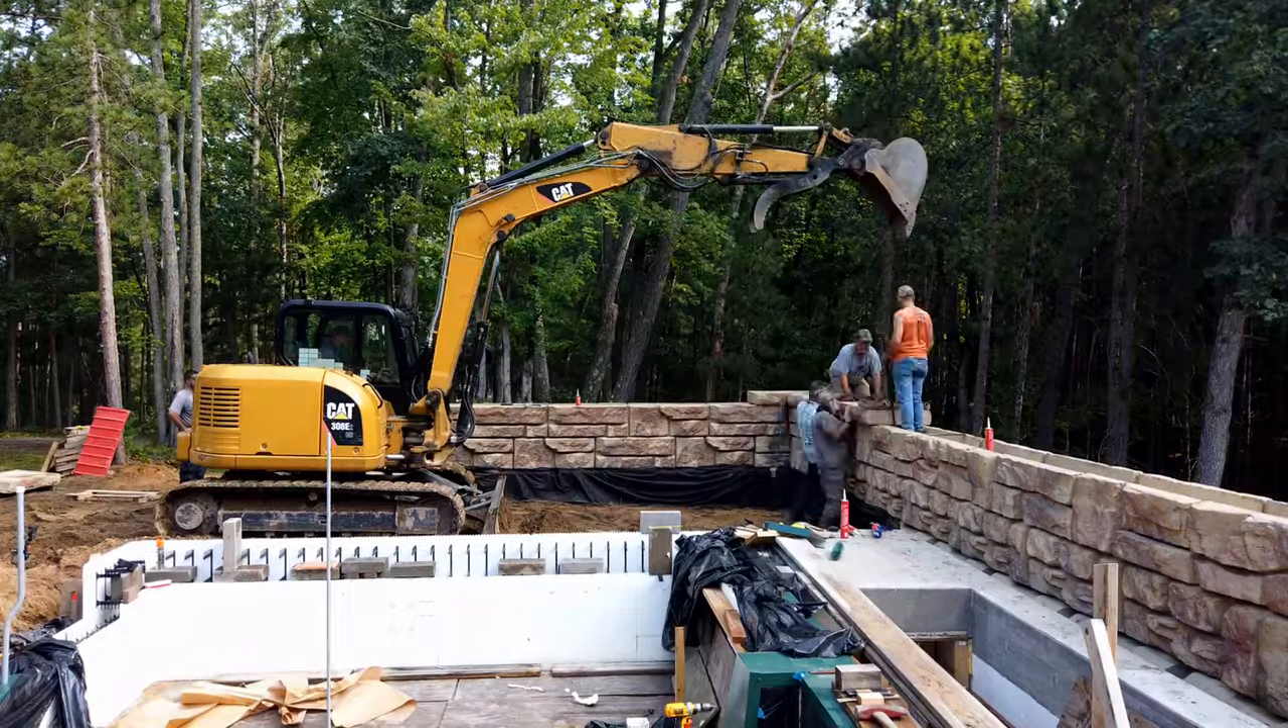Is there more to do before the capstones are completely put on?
Yes.